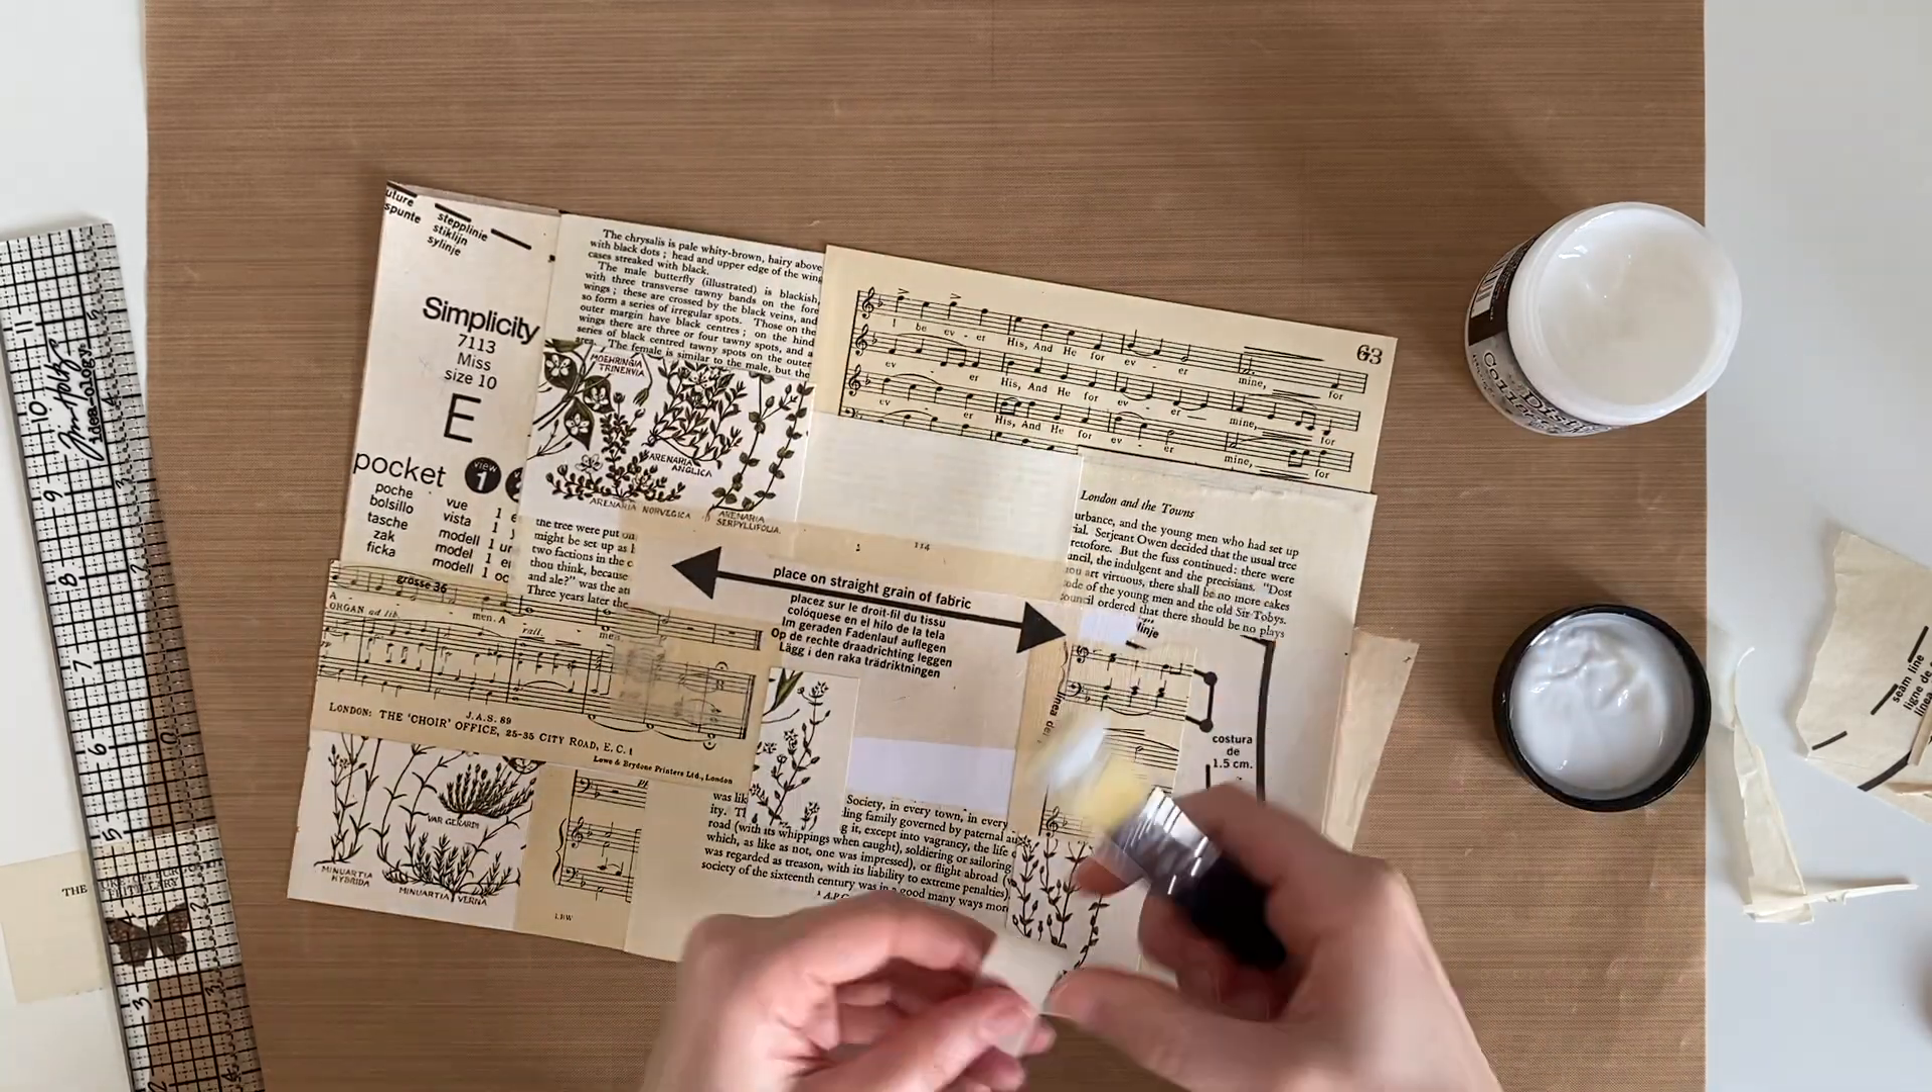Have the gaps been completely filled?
No.